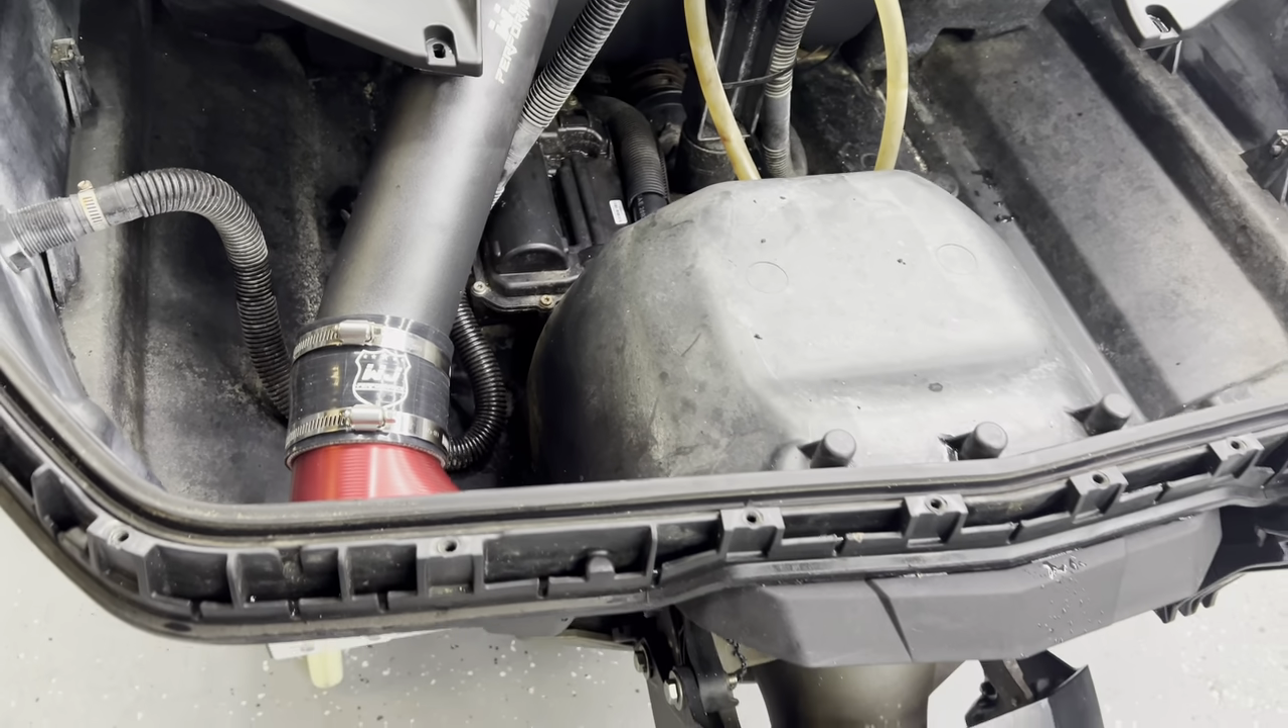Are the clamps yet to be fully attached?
No.